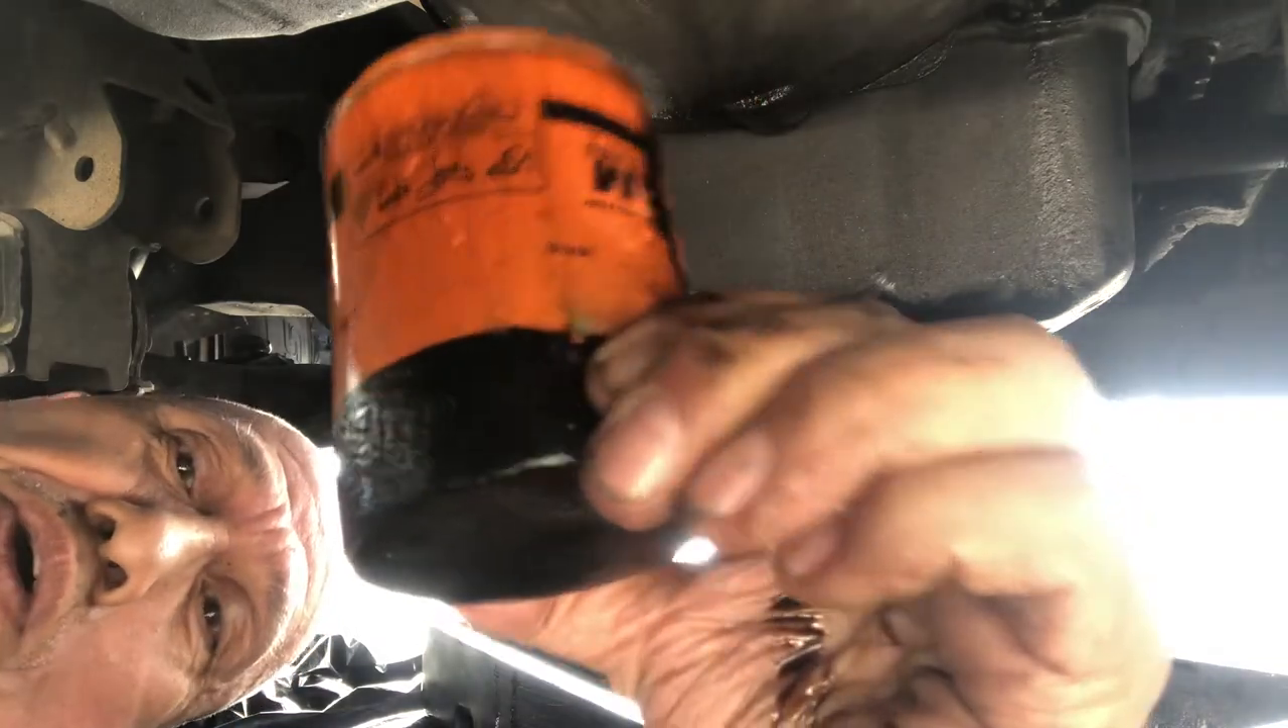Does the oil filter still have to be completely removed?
No.